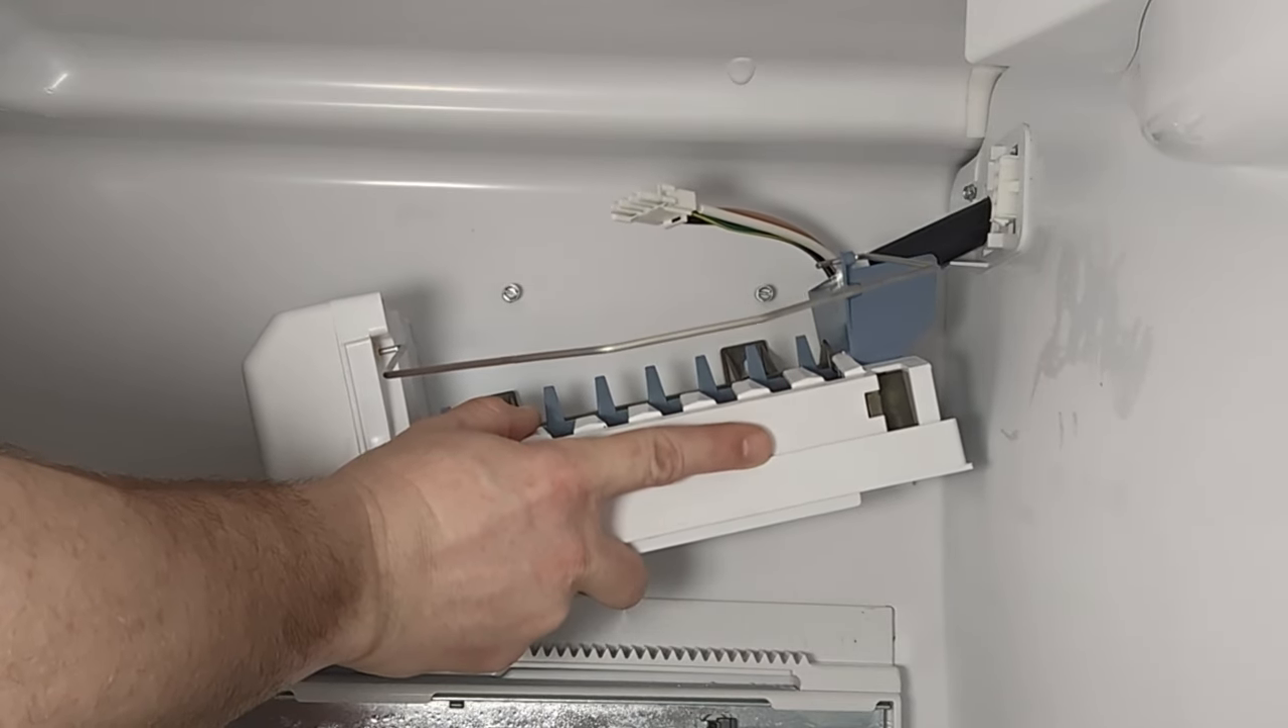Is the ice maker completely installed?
No.